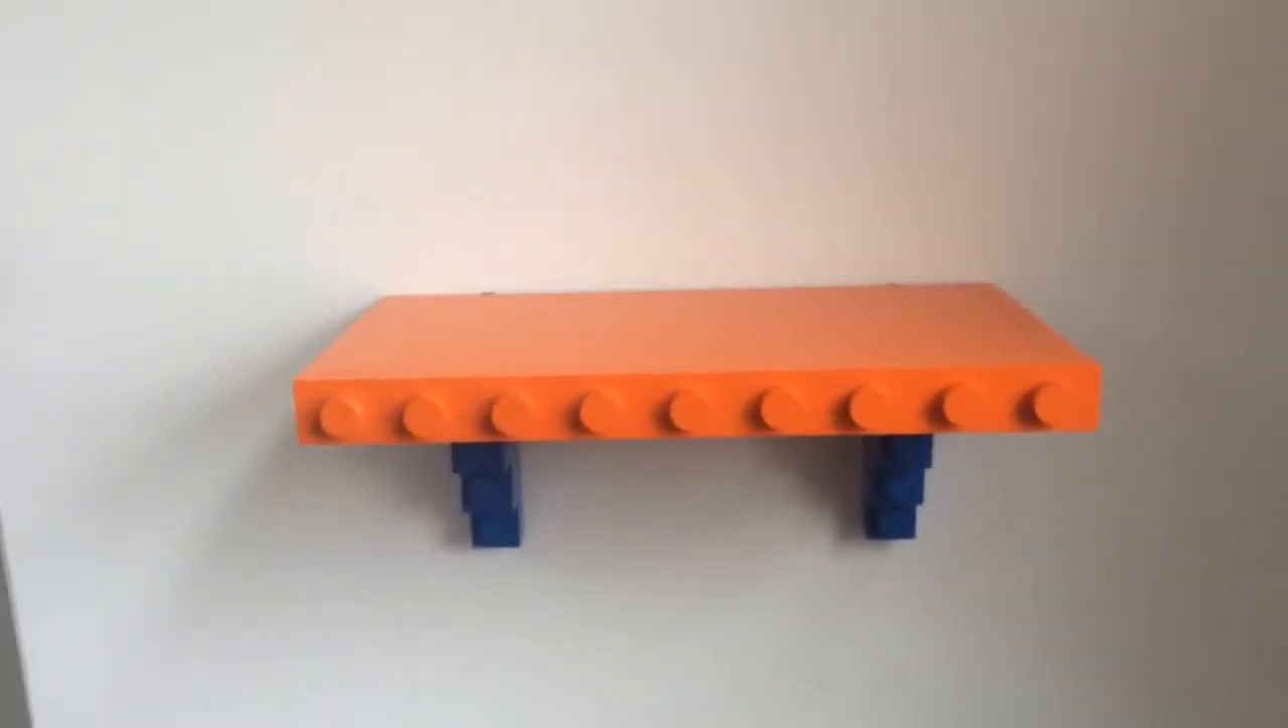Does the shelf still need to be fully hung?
No.